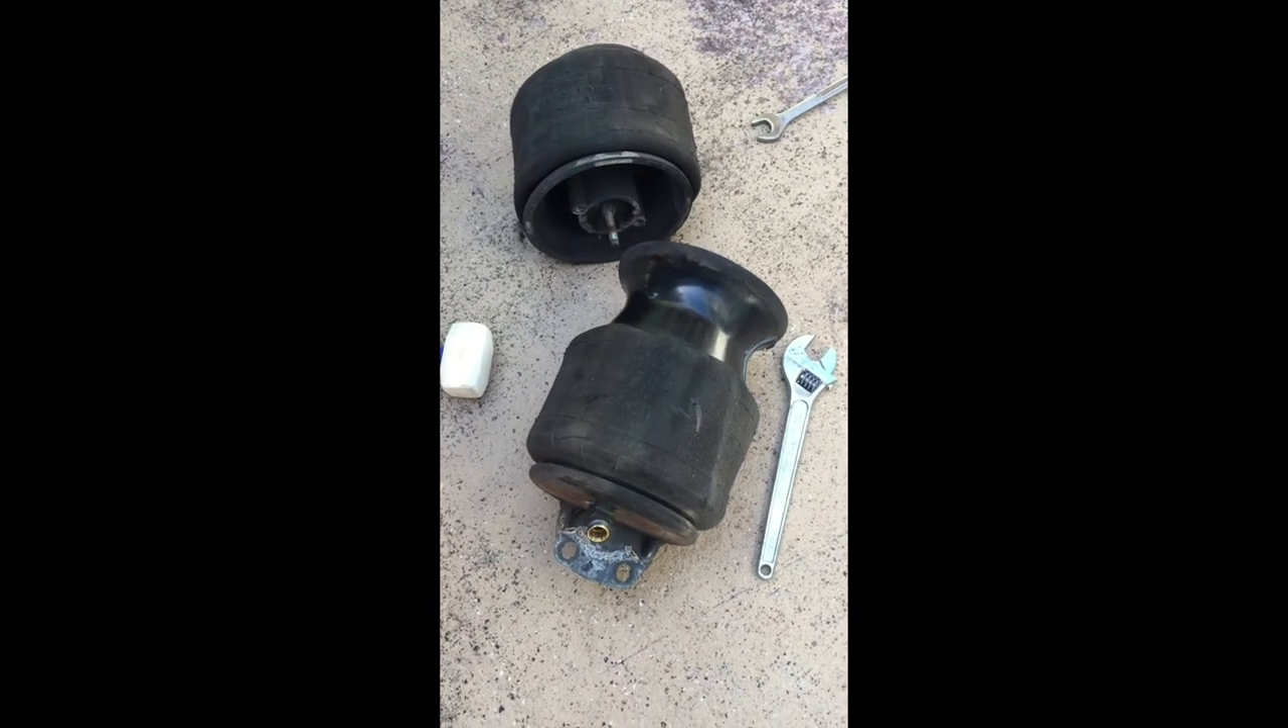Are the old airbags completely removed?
Yes.